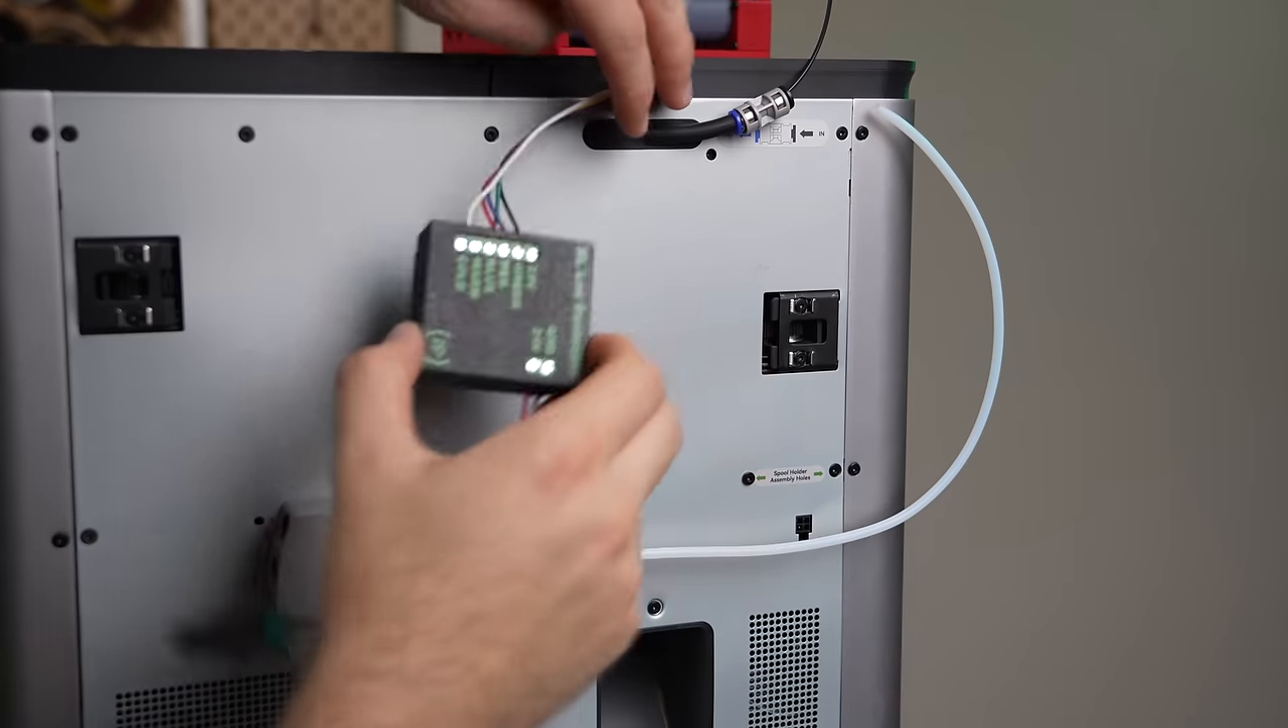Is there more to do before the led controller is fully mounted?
Yes.